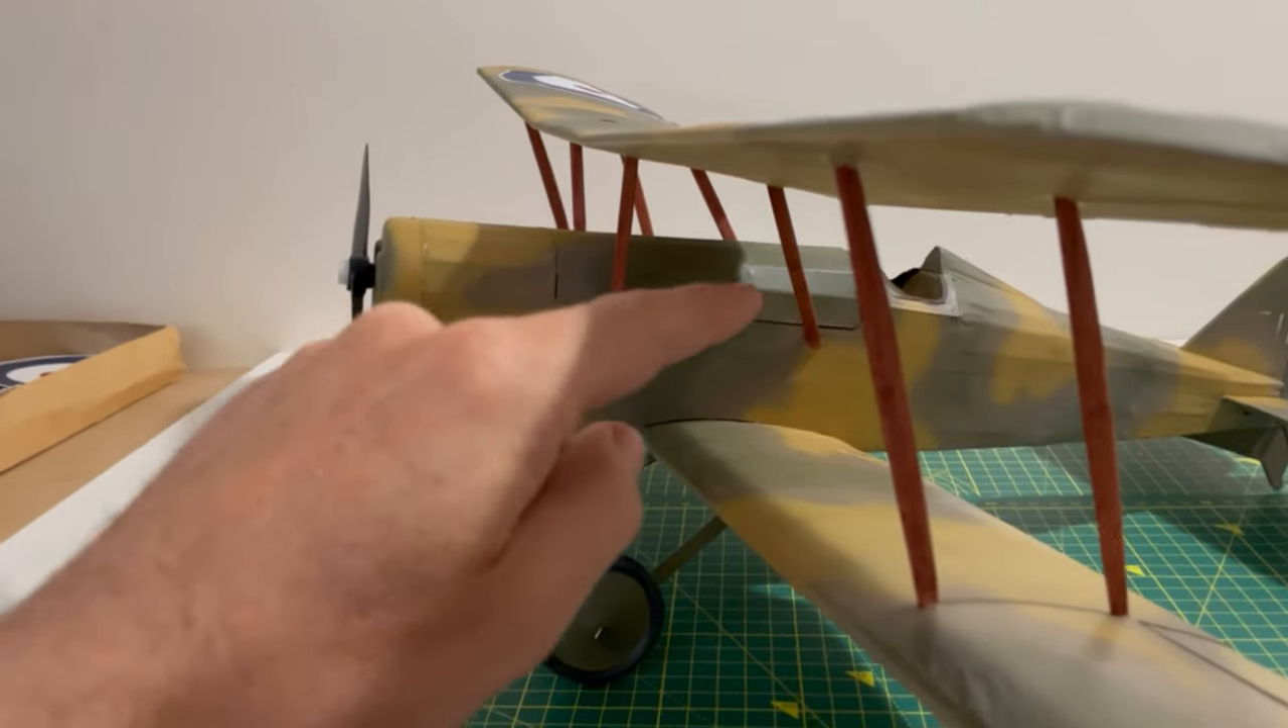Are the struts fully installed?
Yes.